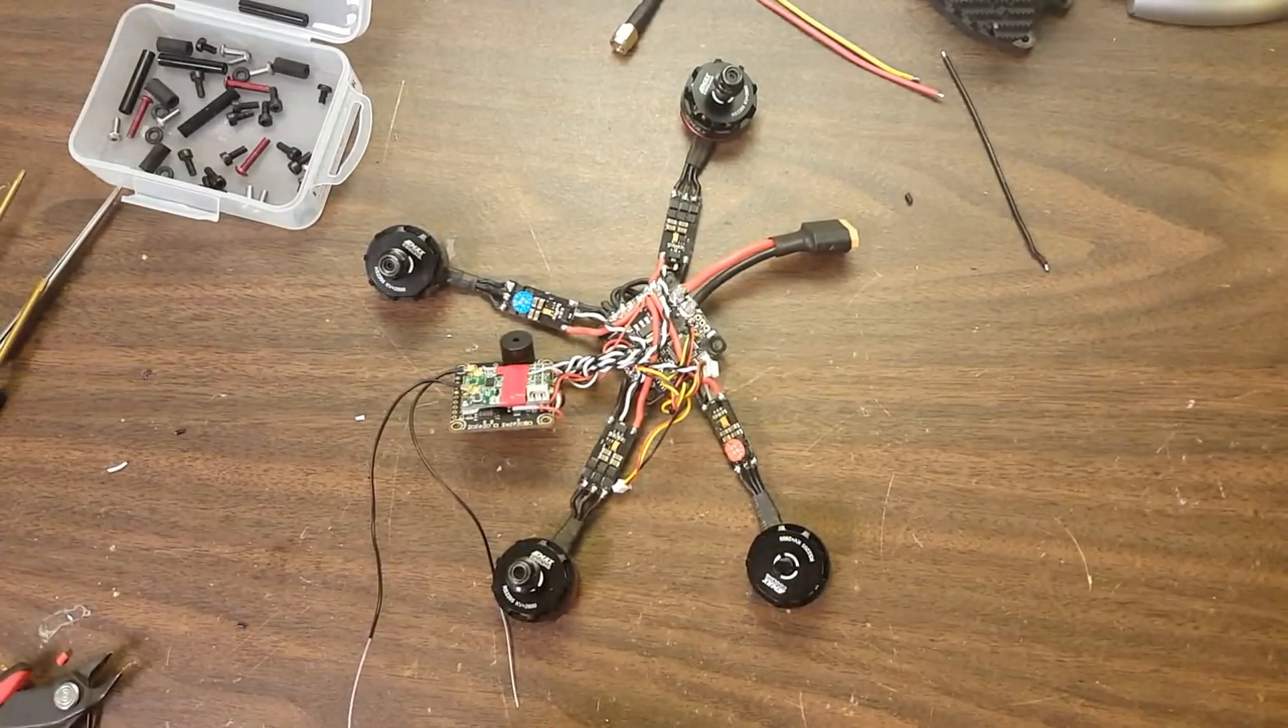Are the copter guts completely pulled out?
Yes.